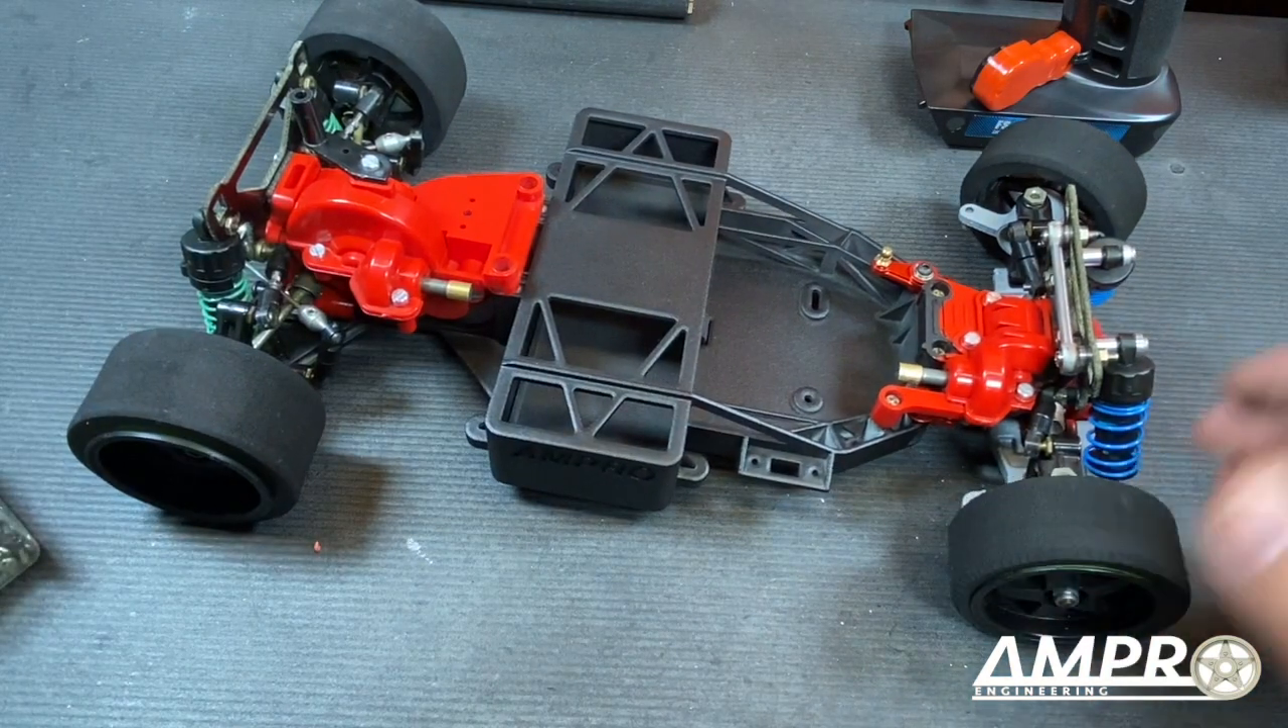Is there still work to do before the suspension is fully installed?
No.